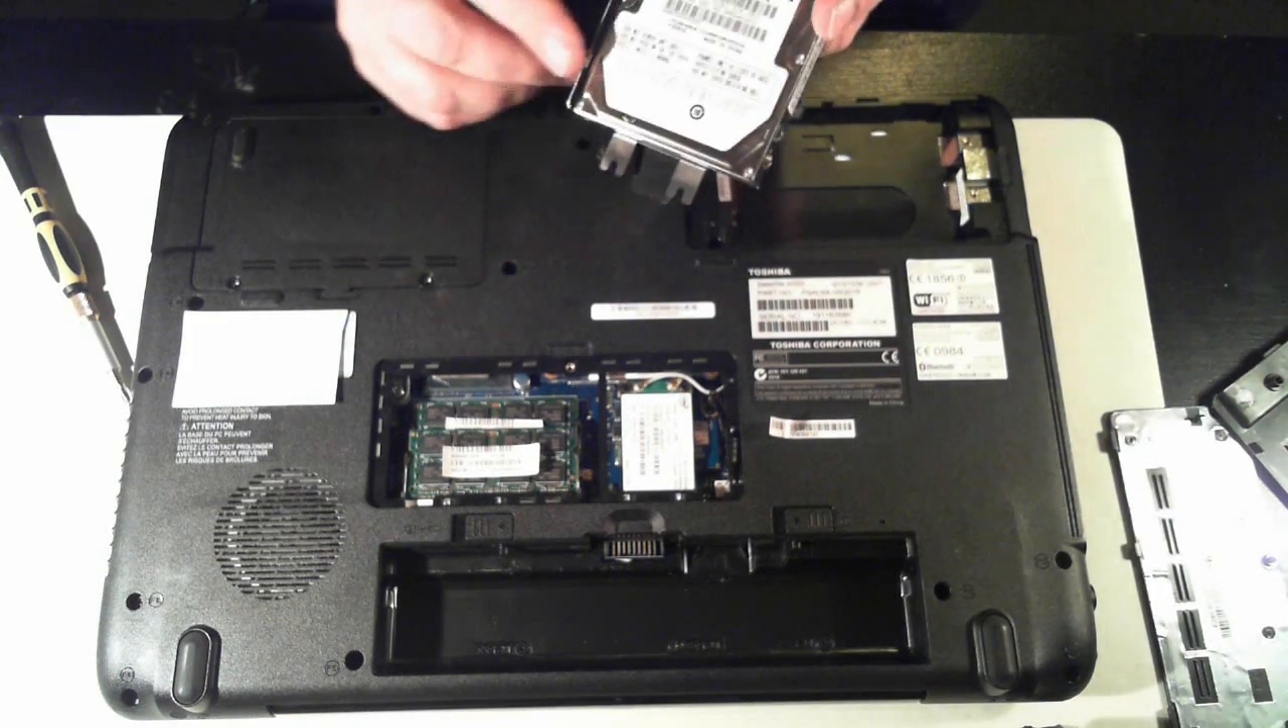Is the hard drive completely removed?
Yes.